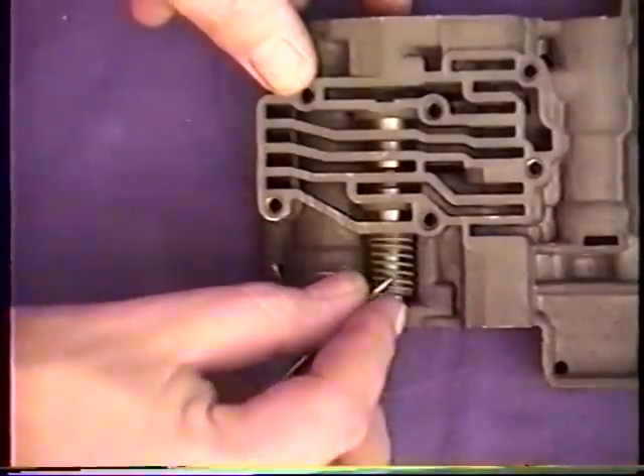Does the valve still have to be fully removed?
Yes.